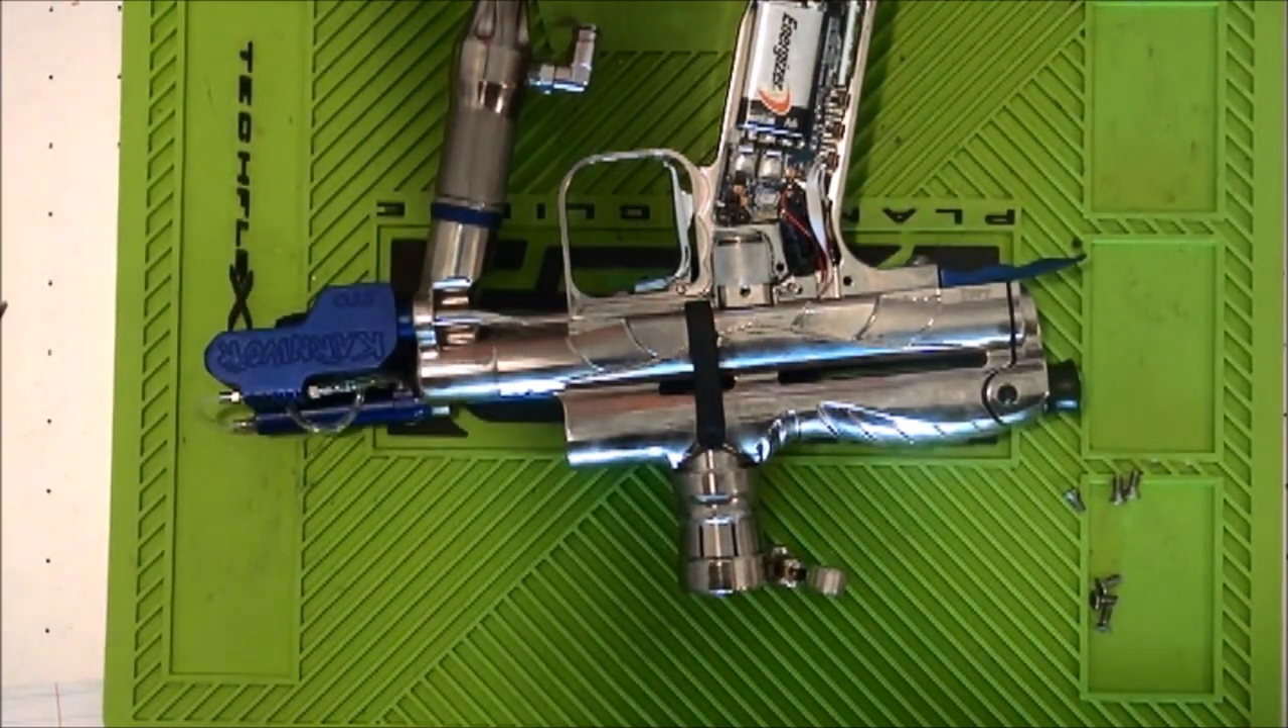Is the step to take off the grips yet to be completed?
No.